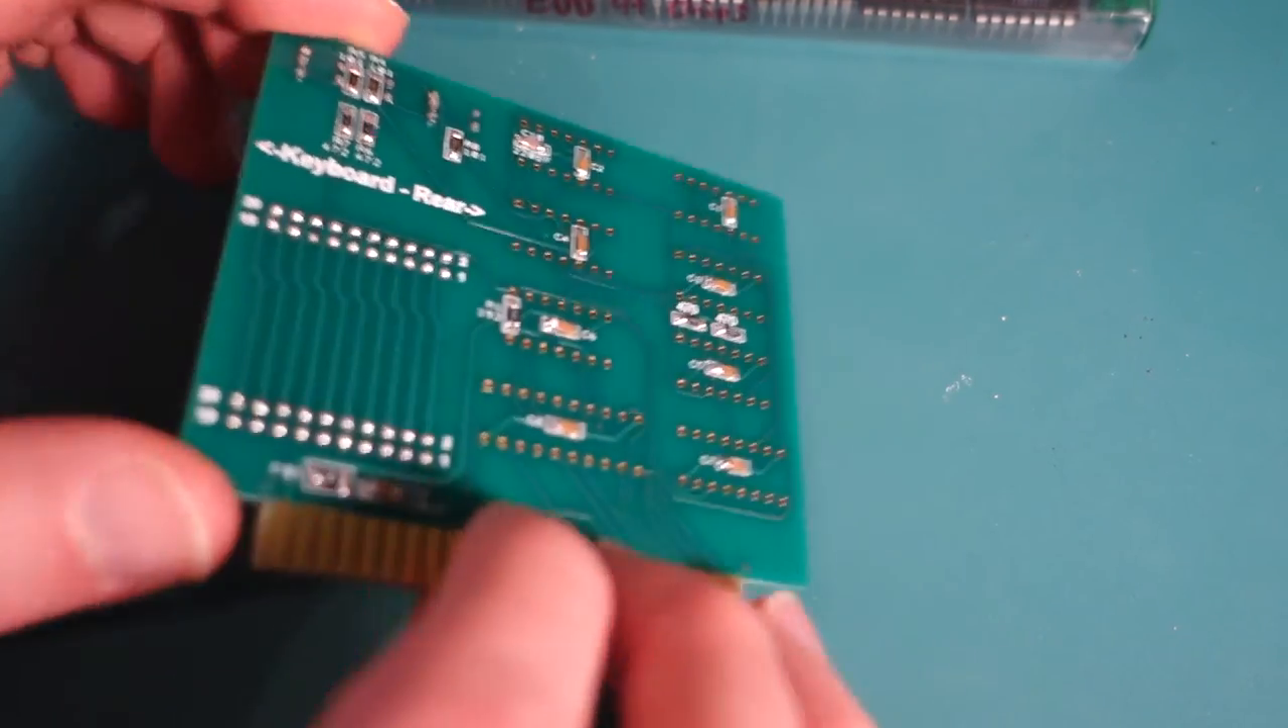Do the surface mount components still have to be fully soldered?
No.